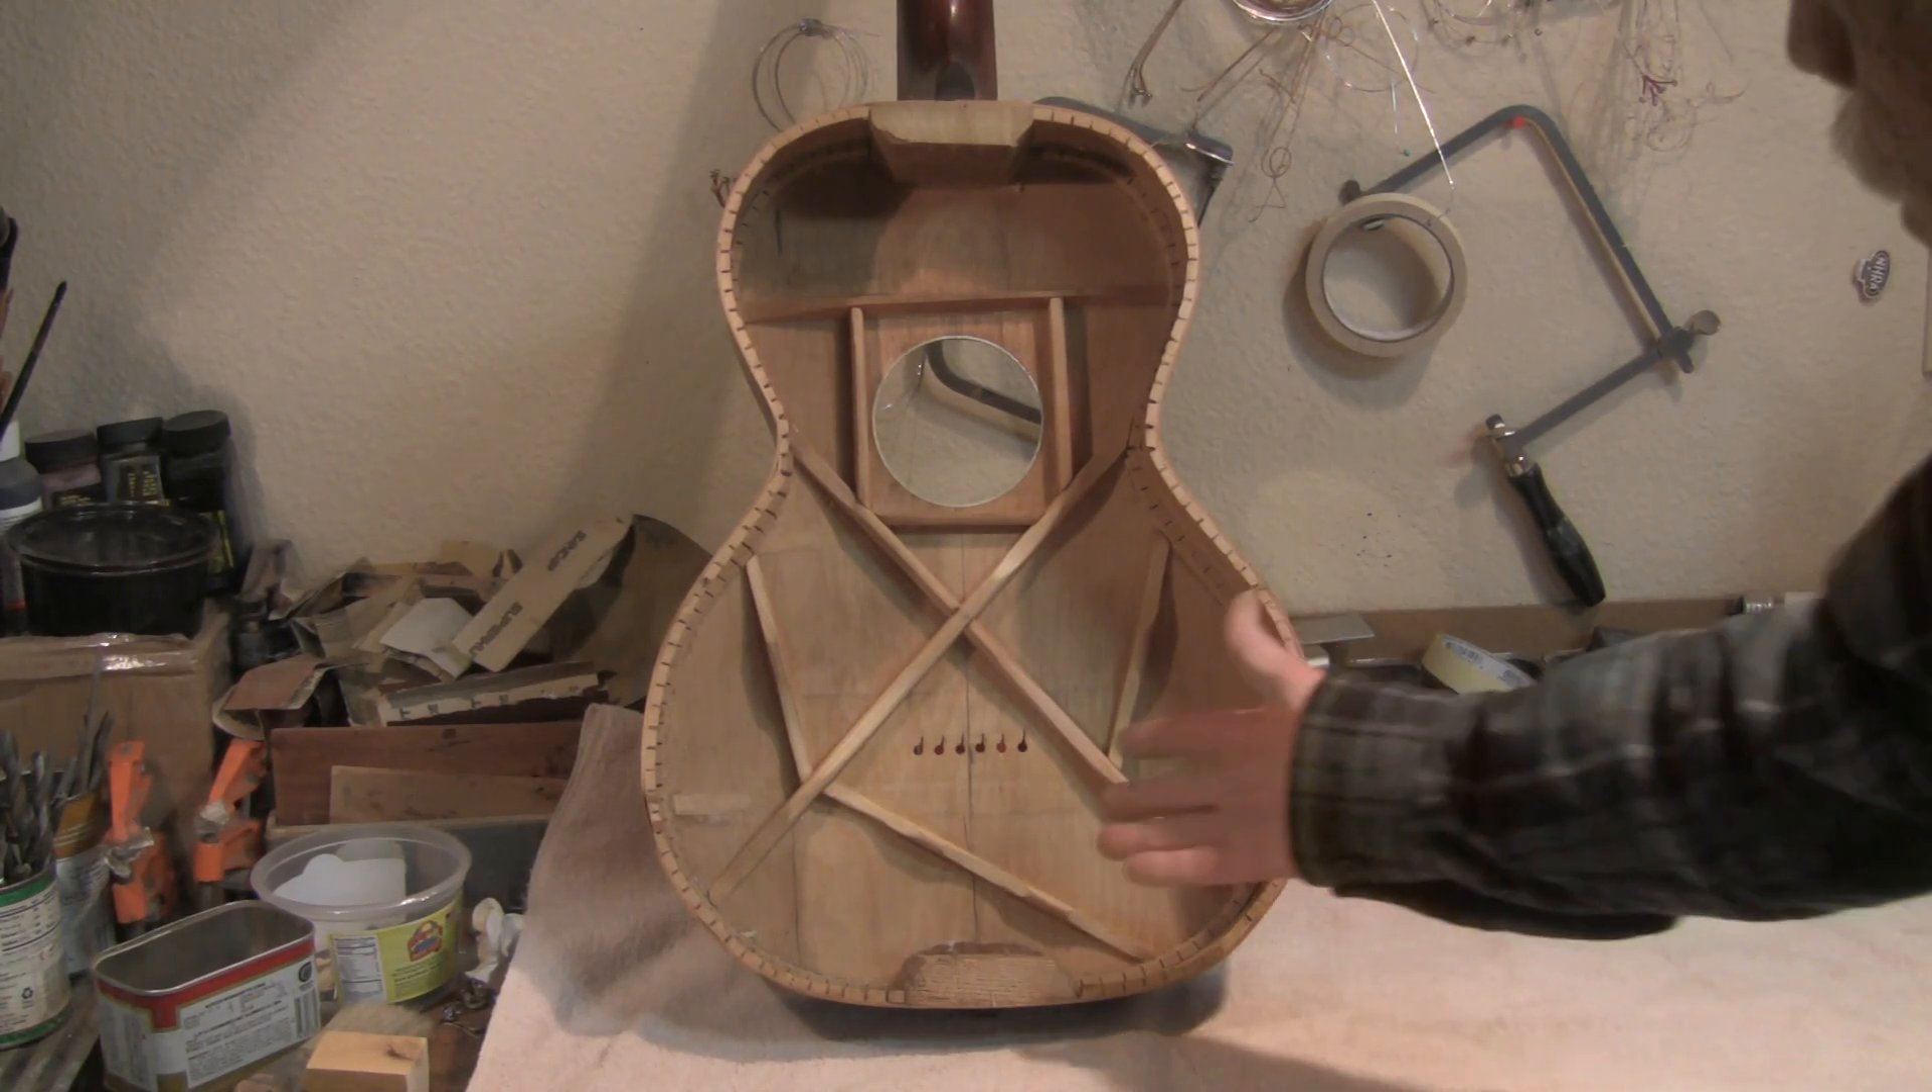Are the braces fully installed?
Yes.